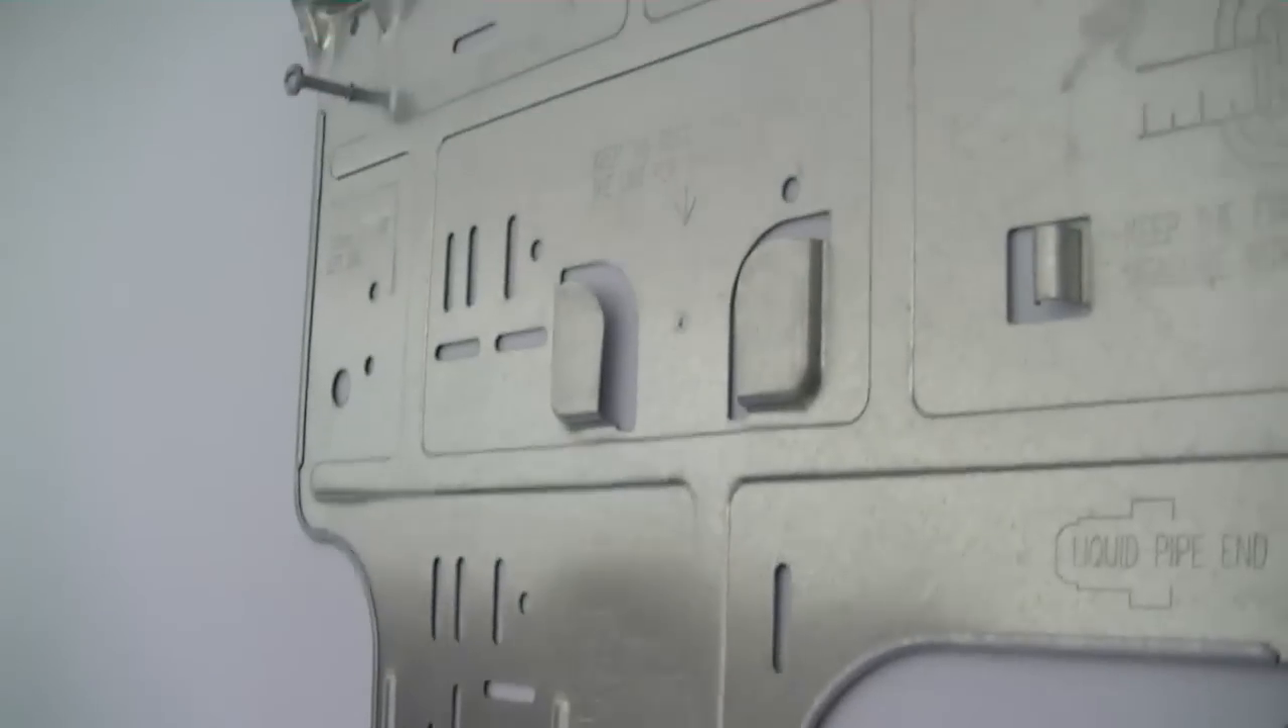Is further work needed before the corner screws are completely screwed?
Yes.